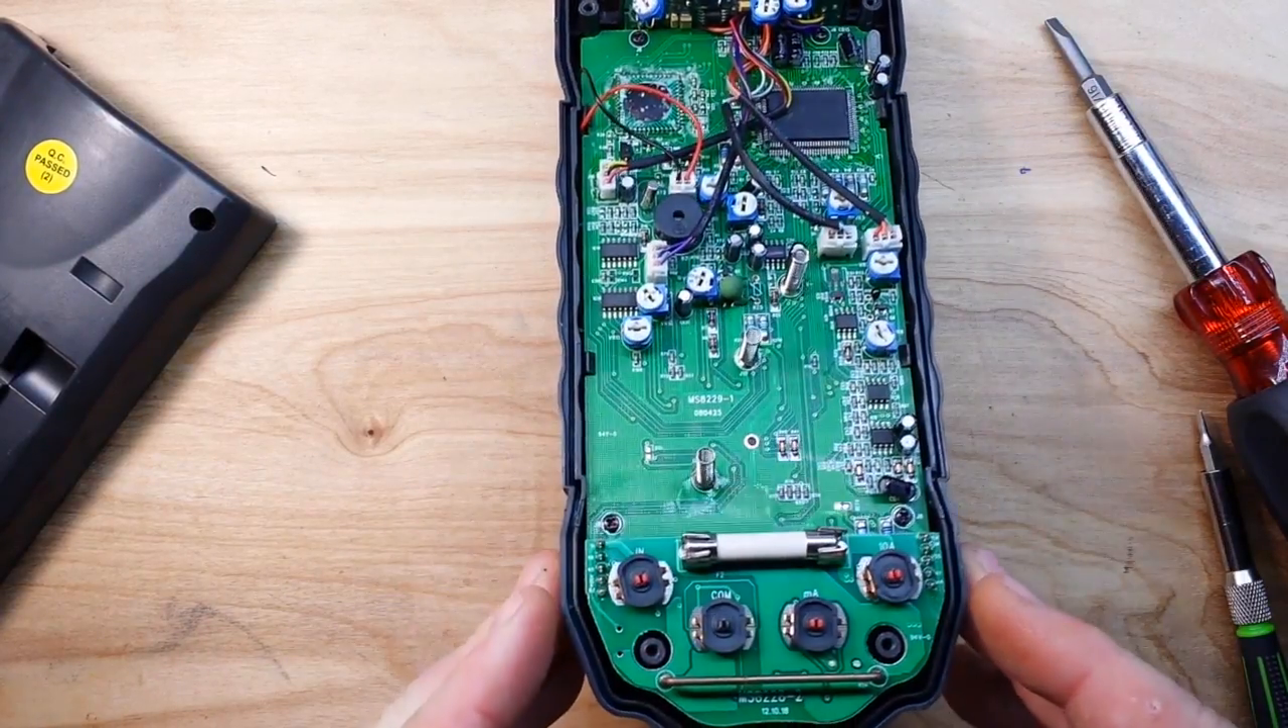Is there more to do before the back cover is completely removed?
No.